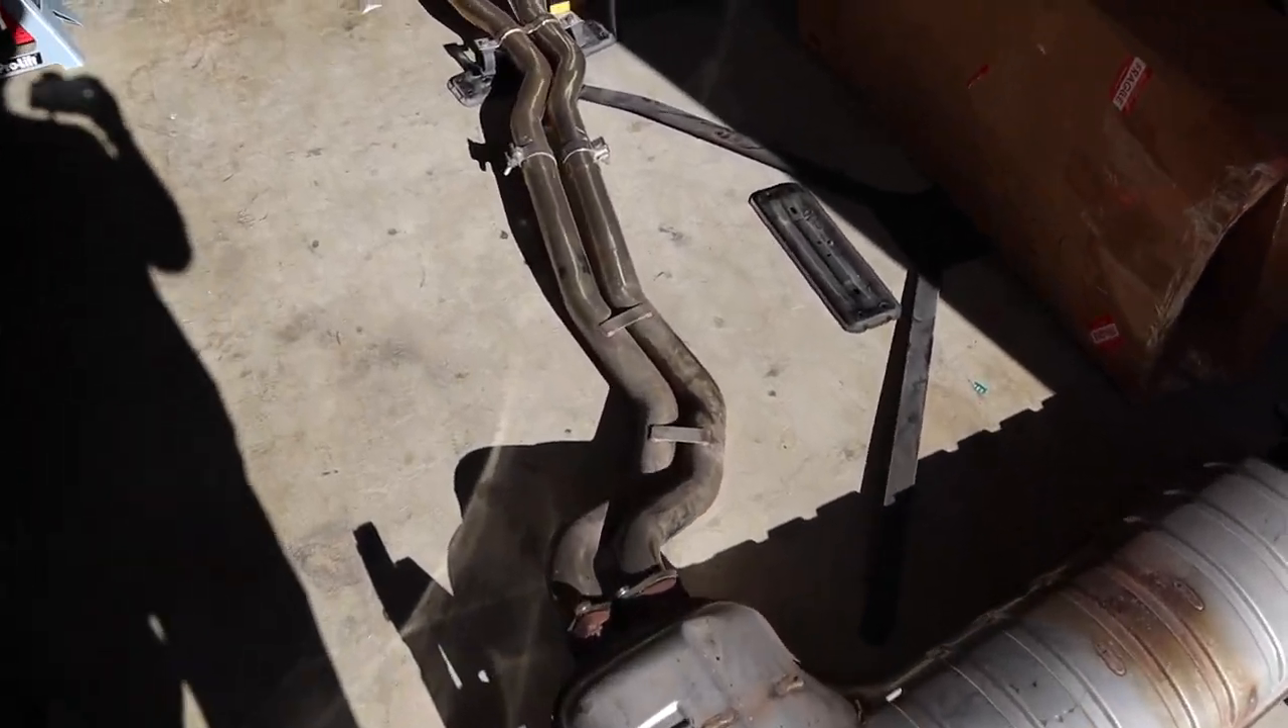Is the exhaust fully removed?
Yes.